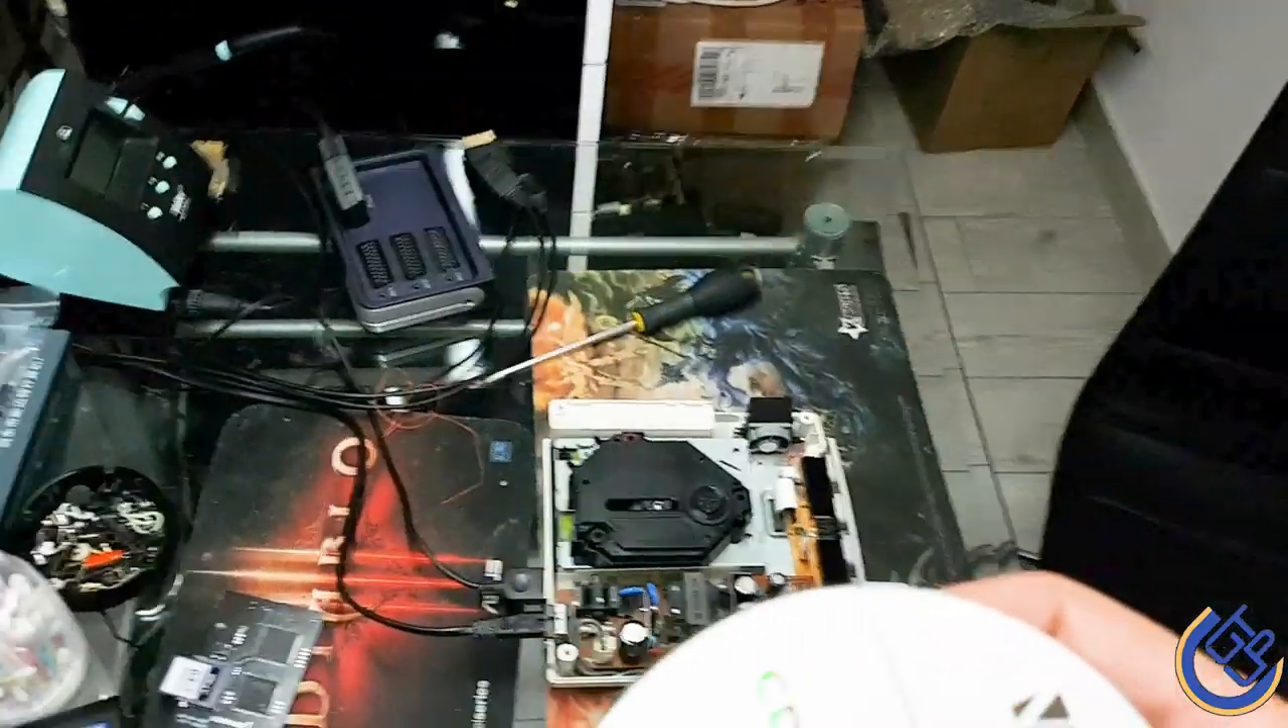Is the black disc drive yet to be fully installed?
No.